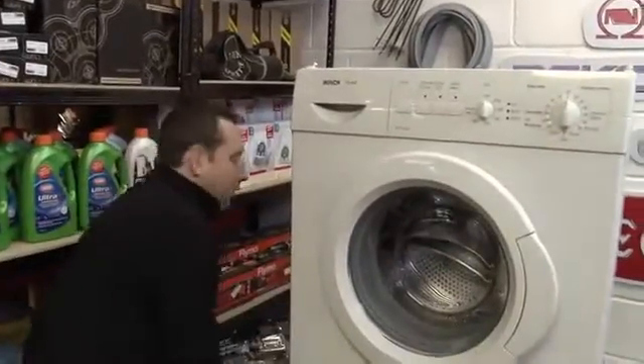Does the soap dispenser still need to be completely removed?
Yes.